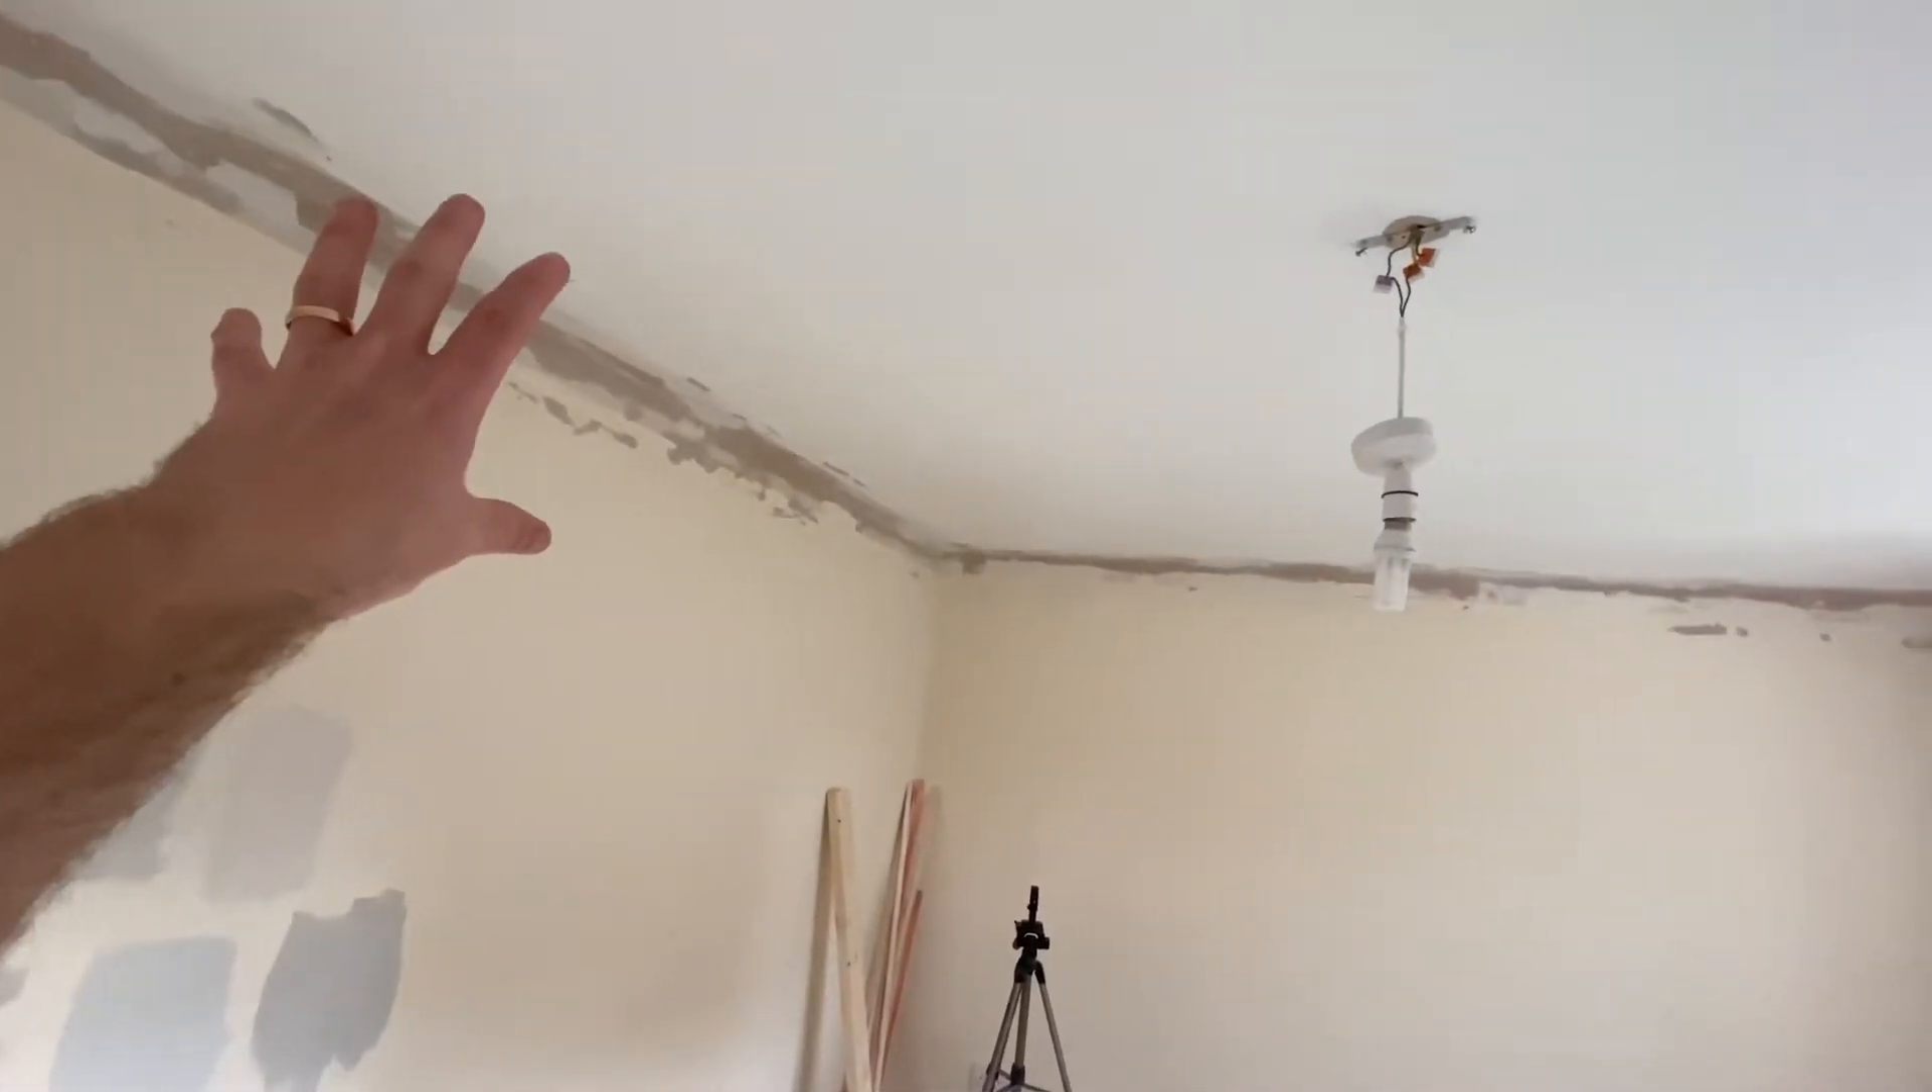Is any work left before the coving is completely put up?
Yes.